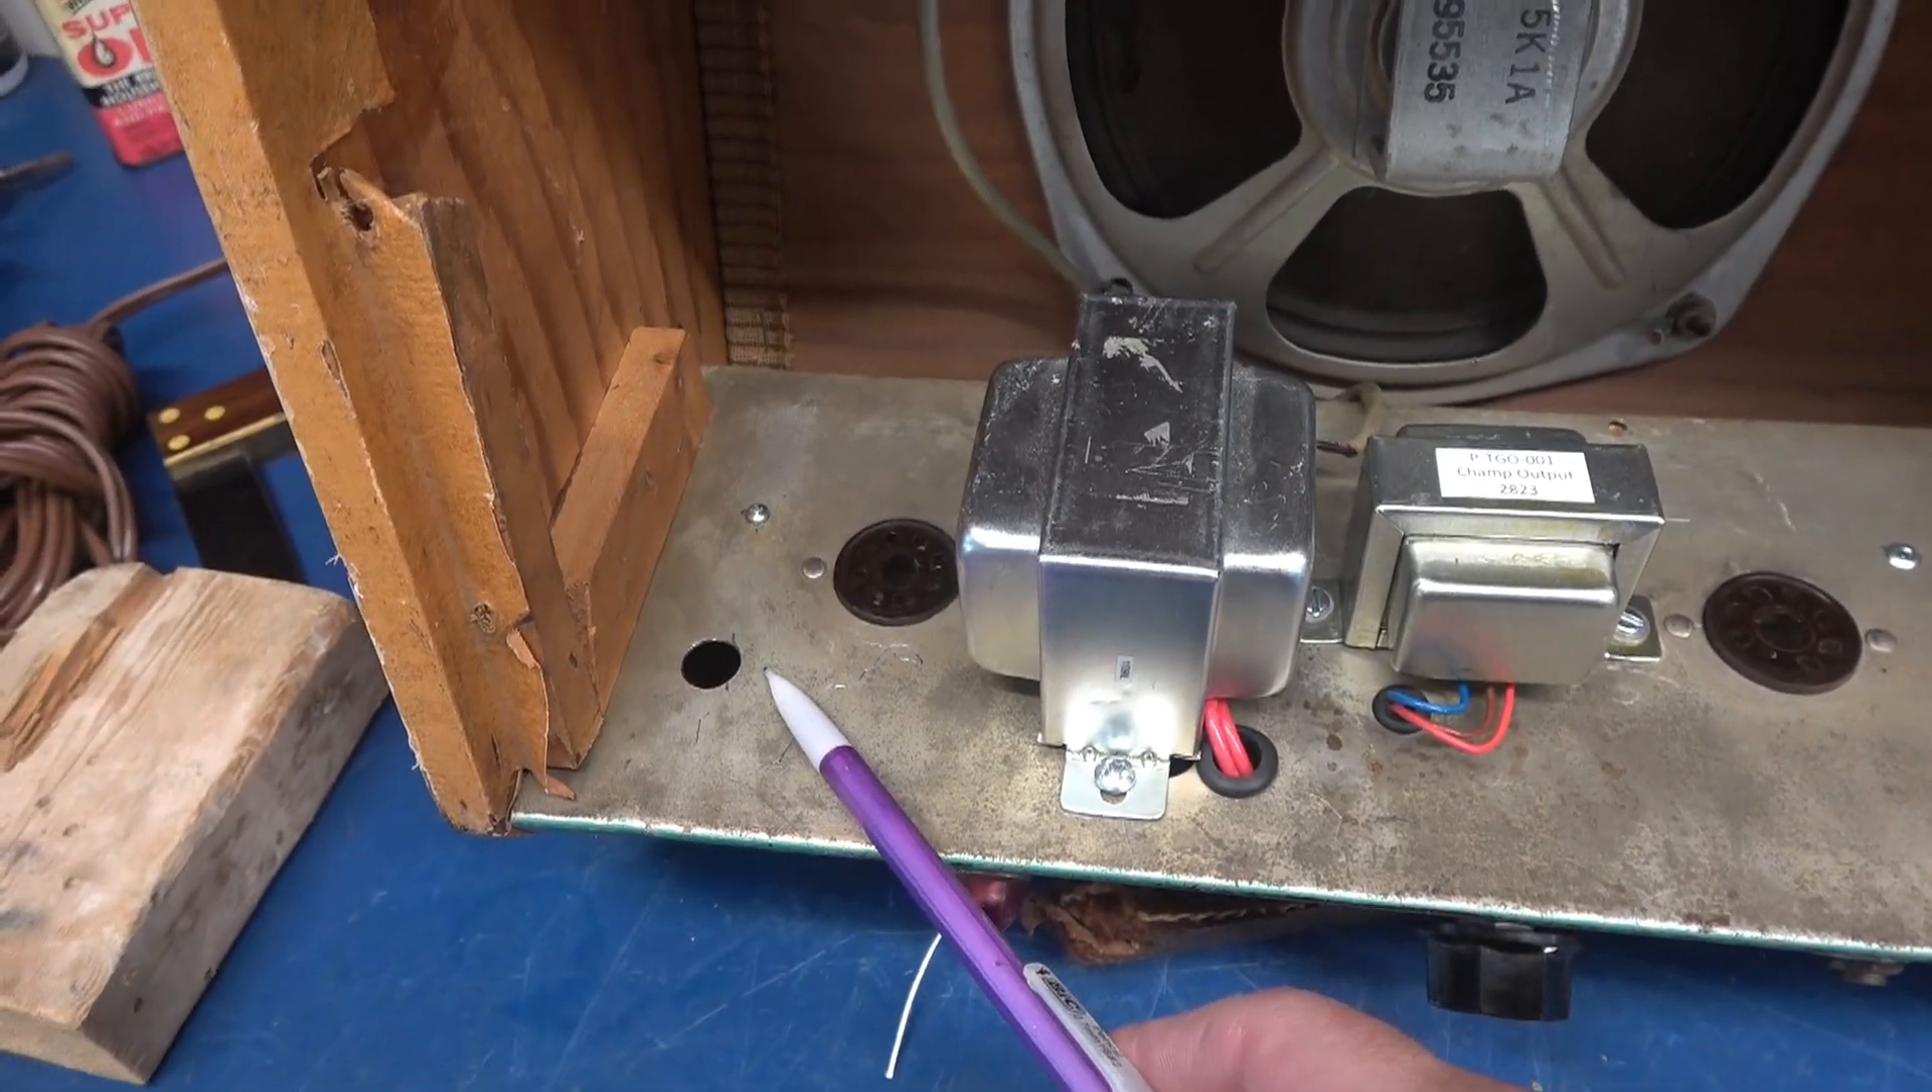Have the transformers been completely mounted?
Yes.